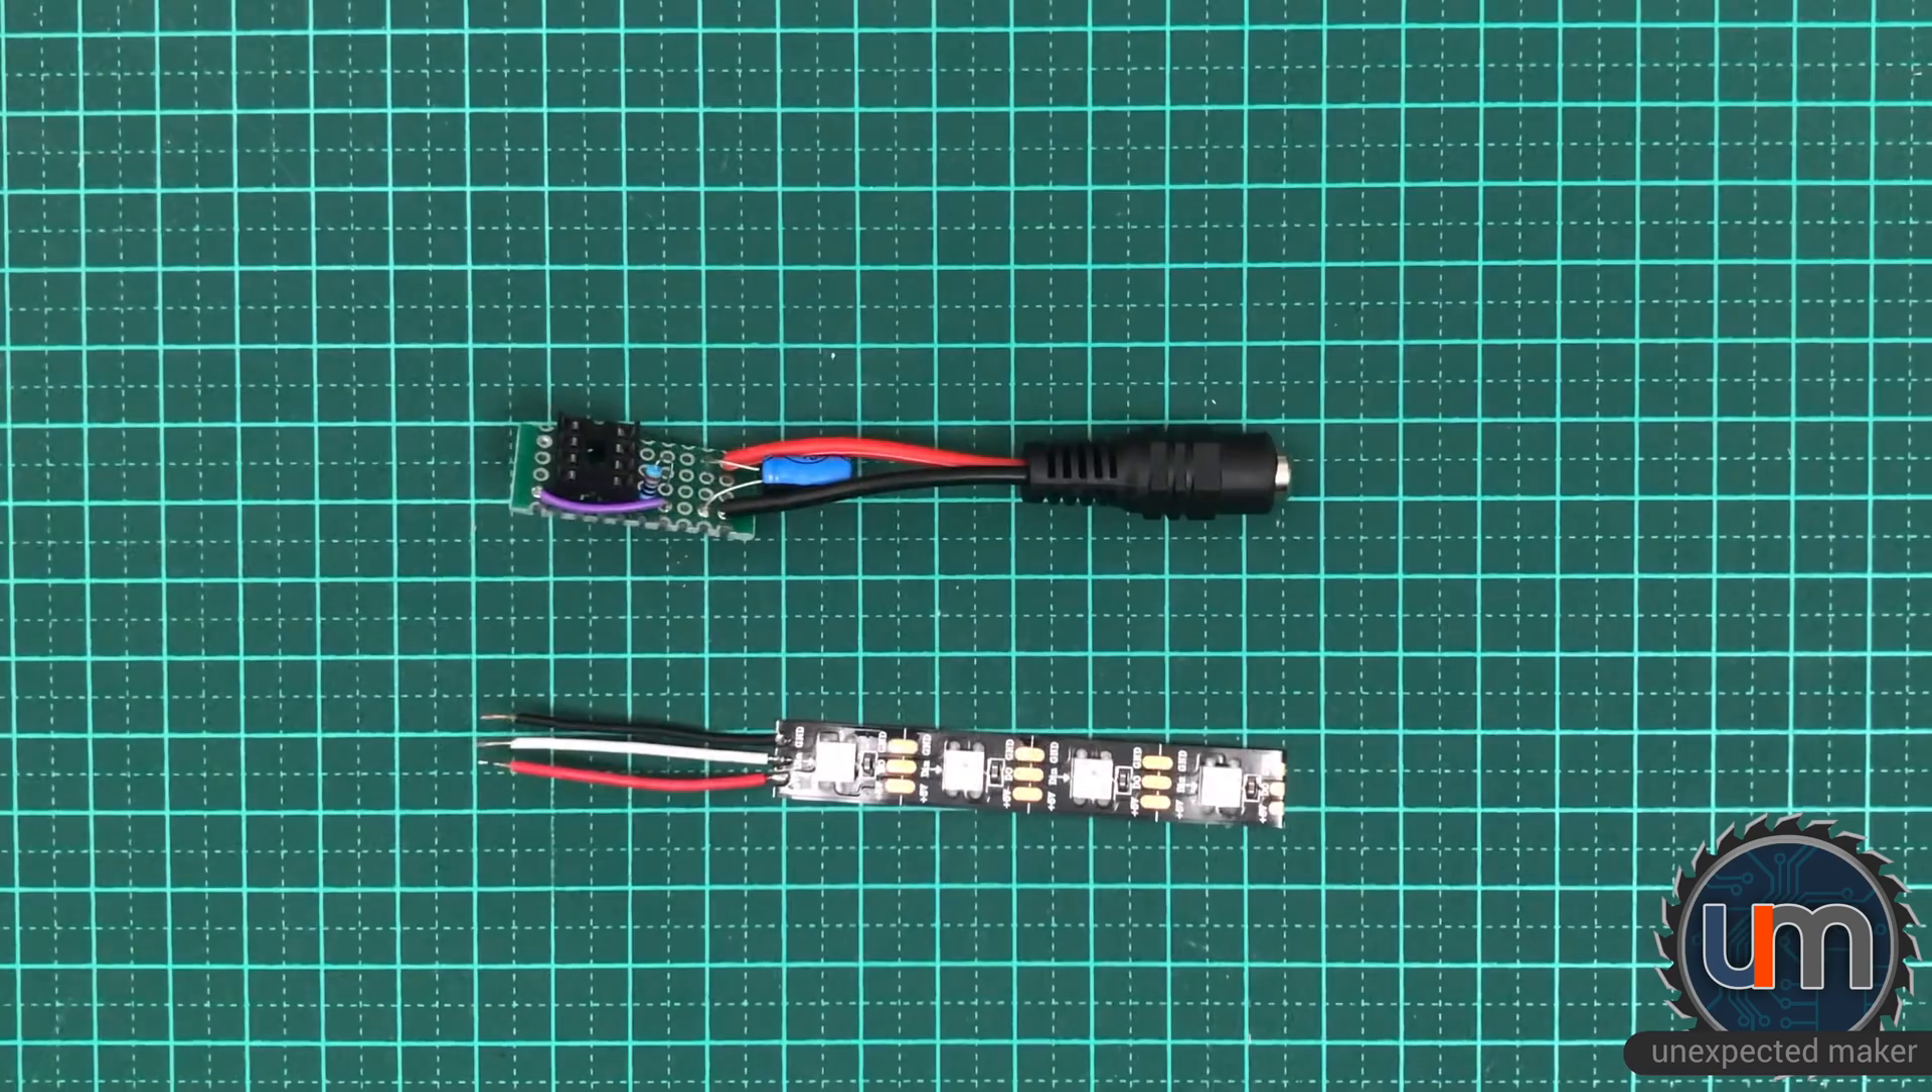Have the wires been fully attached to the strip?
Yes.